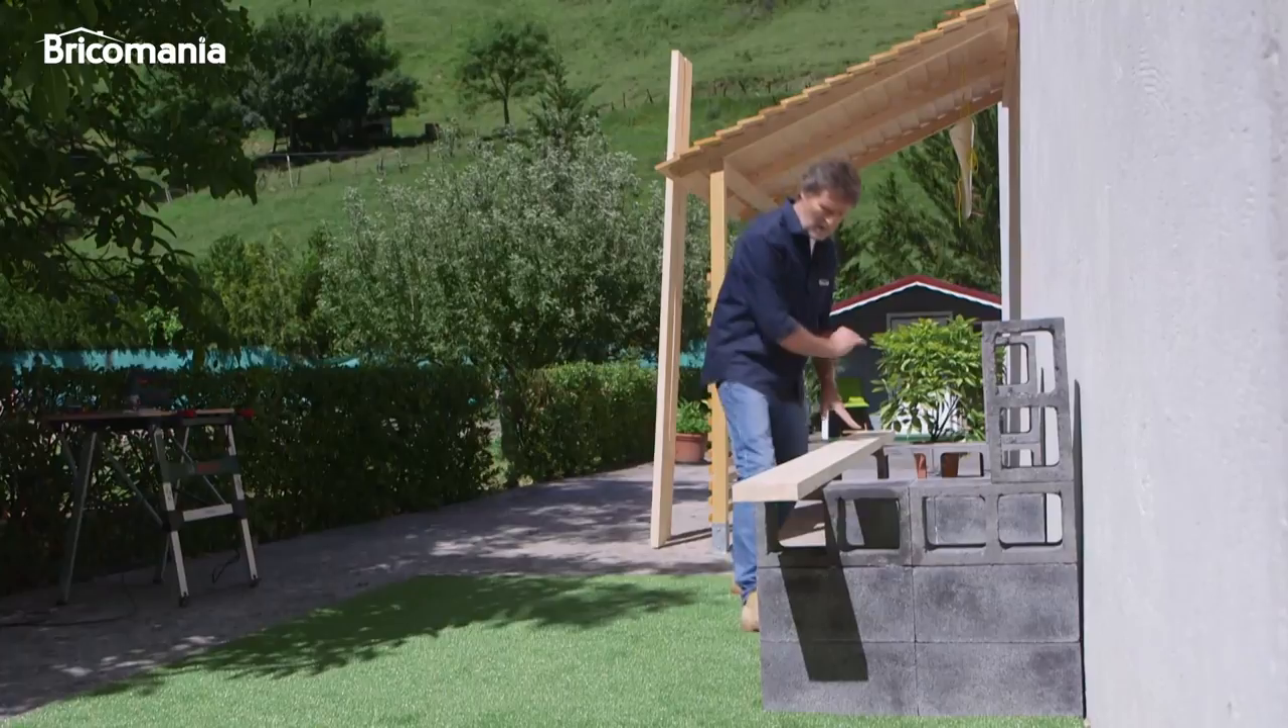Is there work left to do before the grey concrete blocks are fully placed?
No.